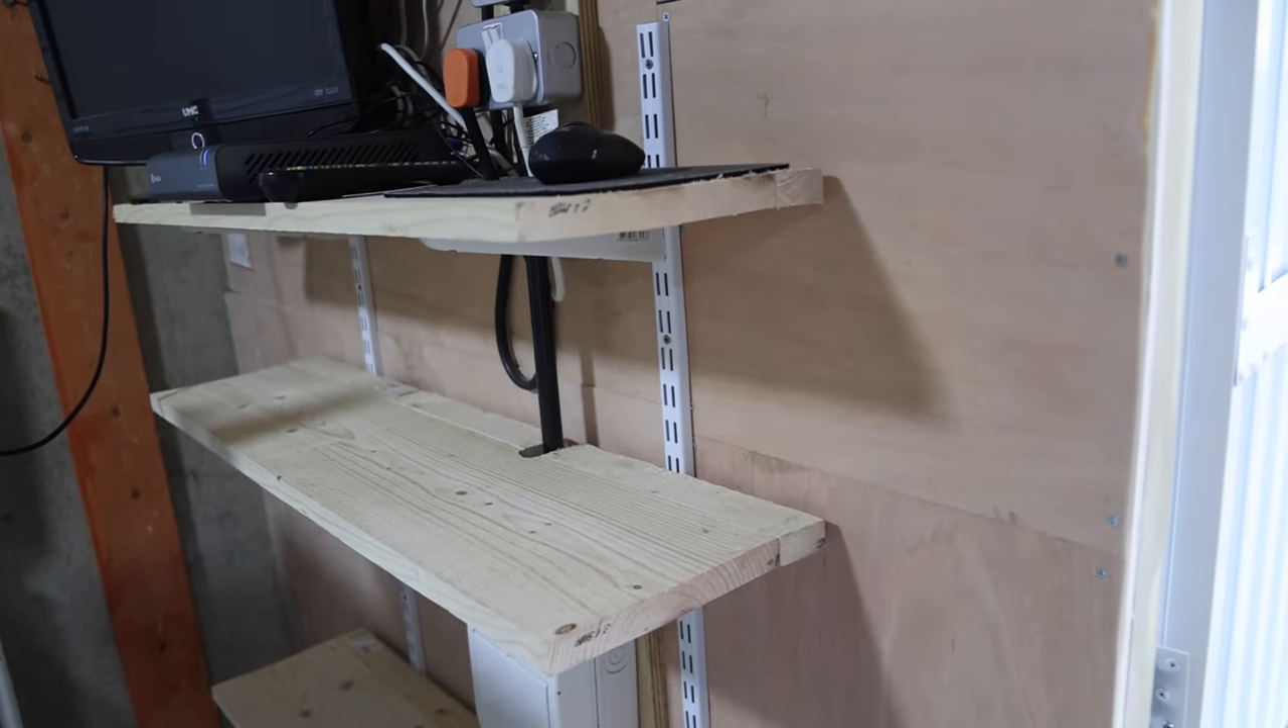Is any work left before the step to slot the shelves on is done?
No.